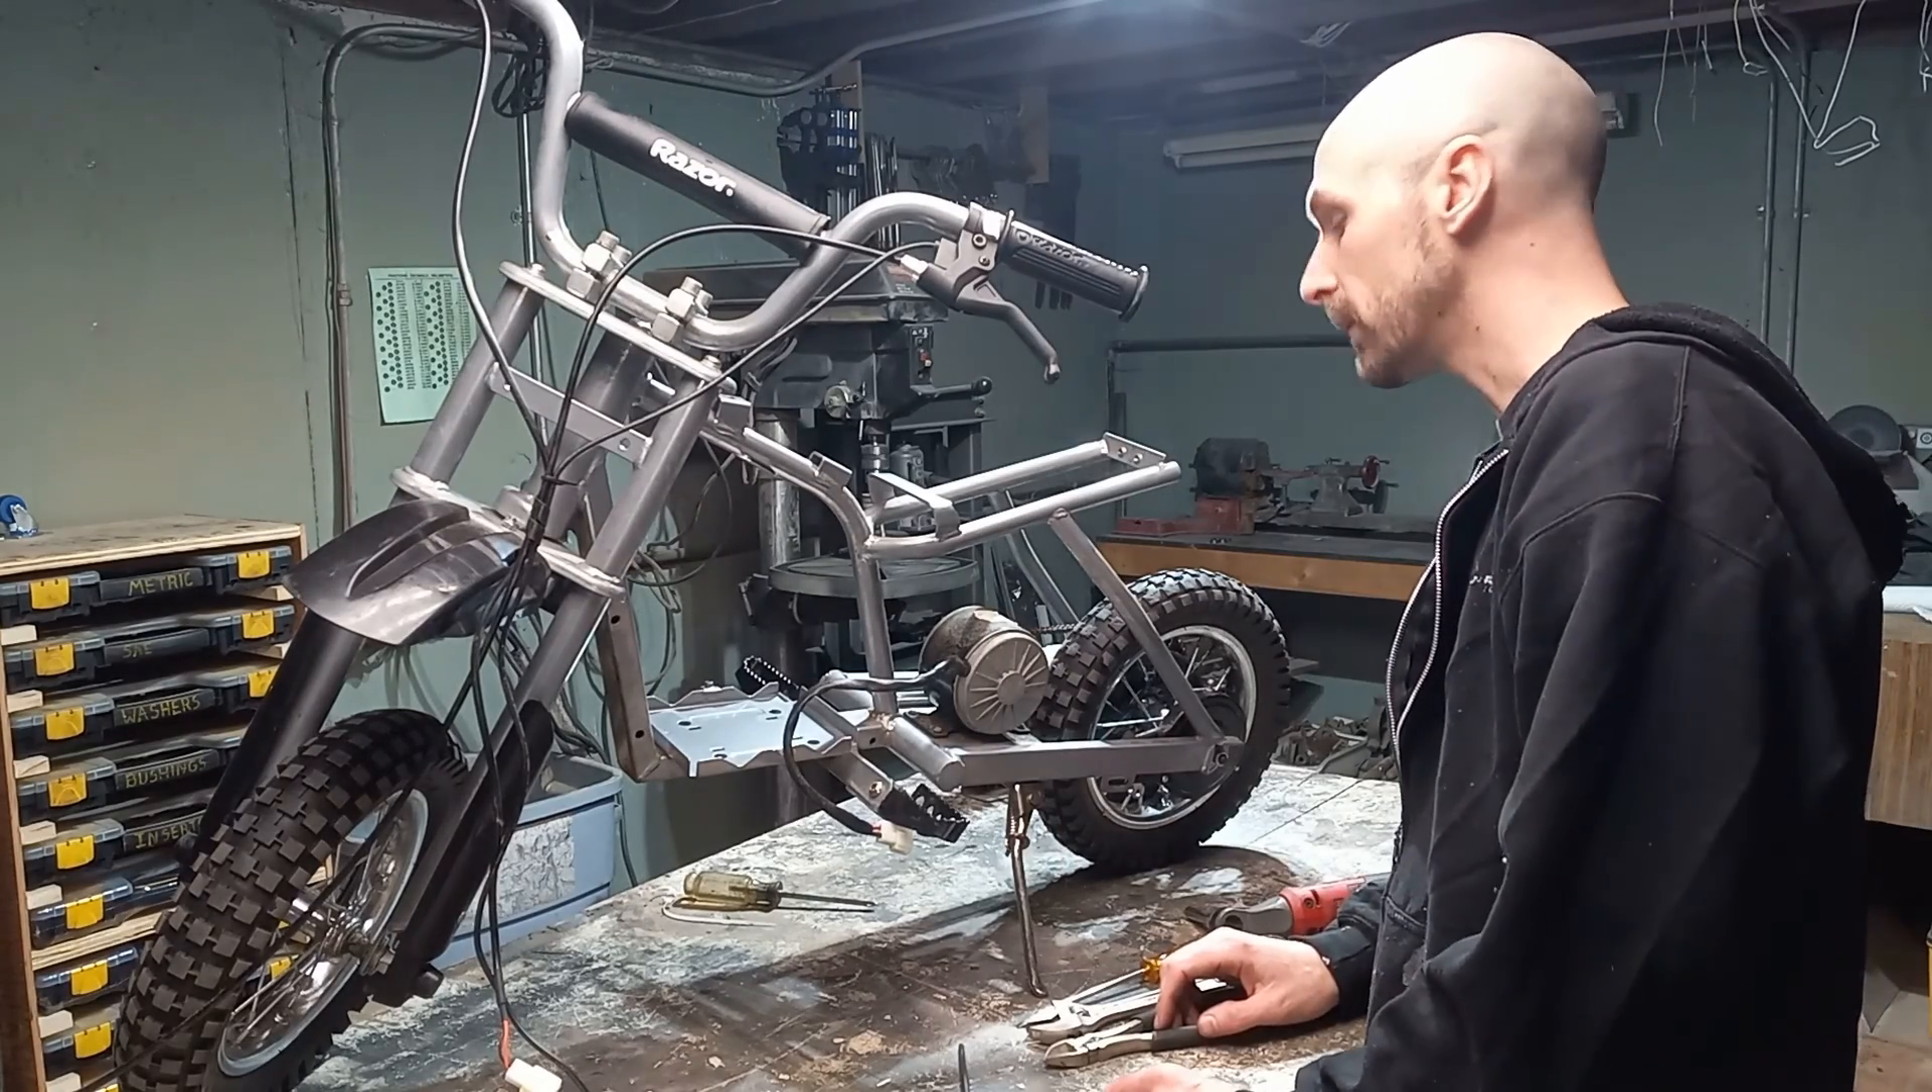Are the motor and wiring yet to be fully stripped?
Yes.